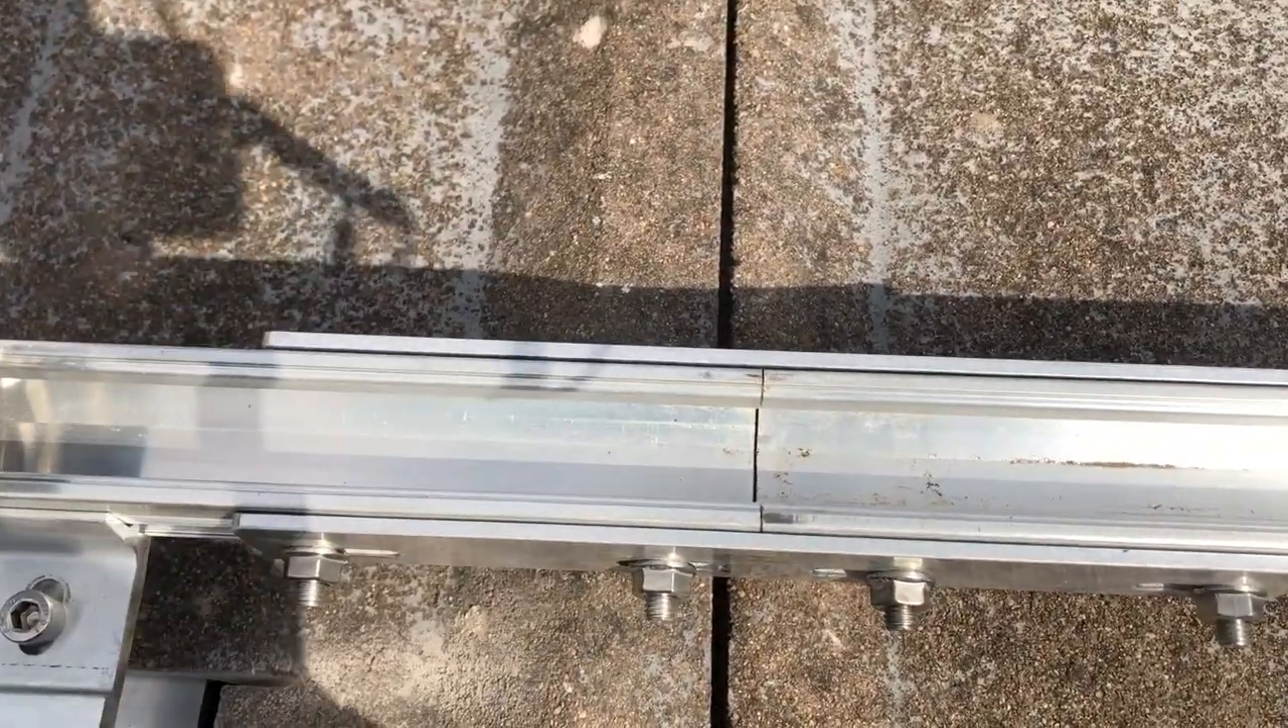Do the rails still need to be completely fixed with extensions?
No.